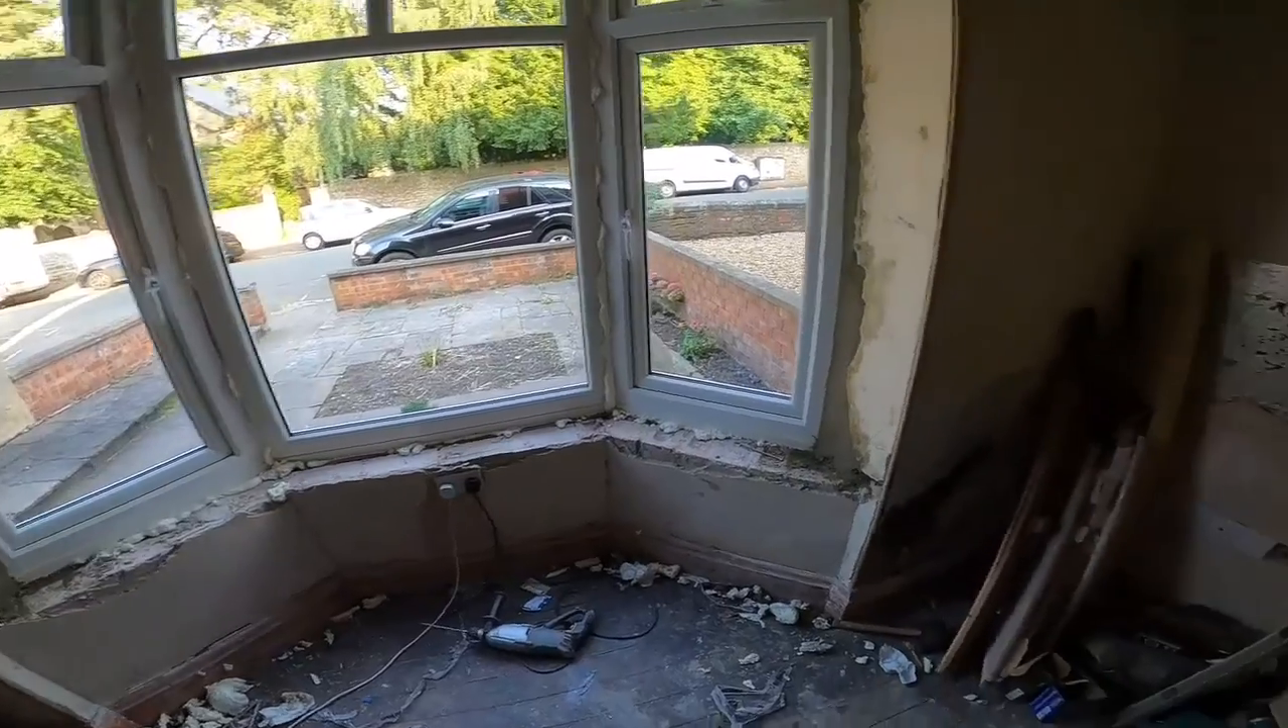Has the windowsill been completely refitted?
No.